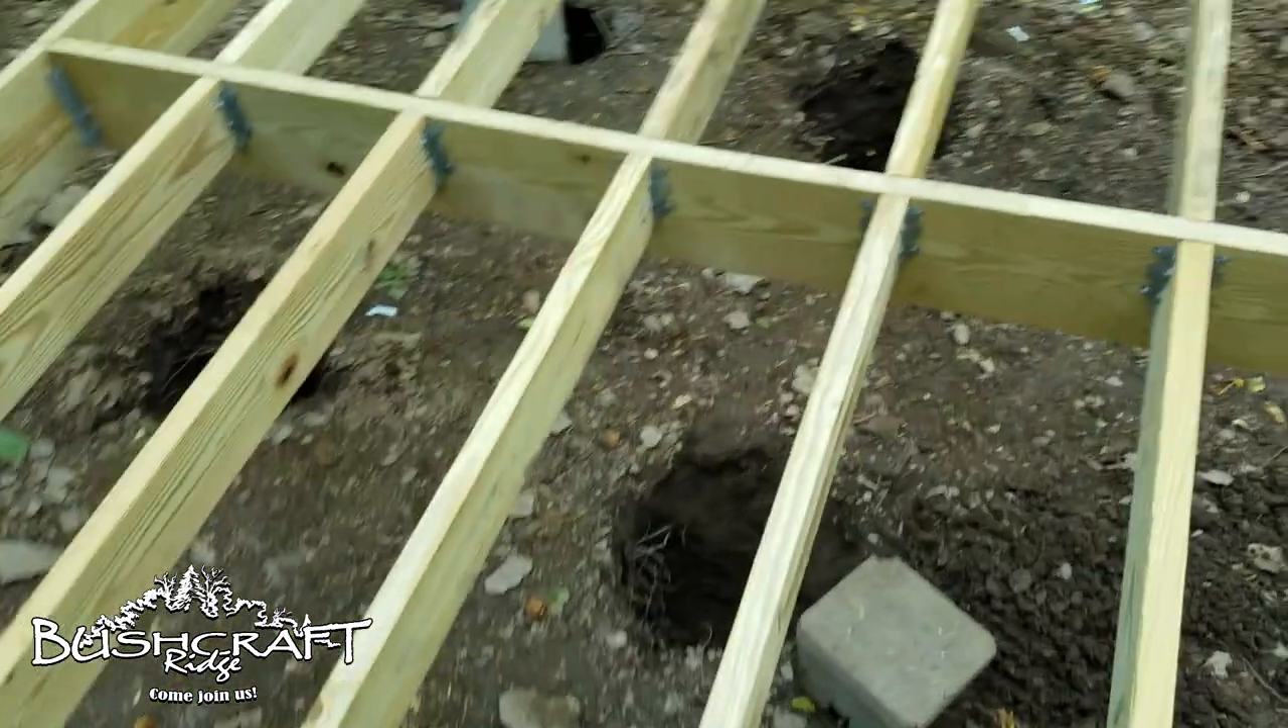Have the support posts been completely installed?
No.